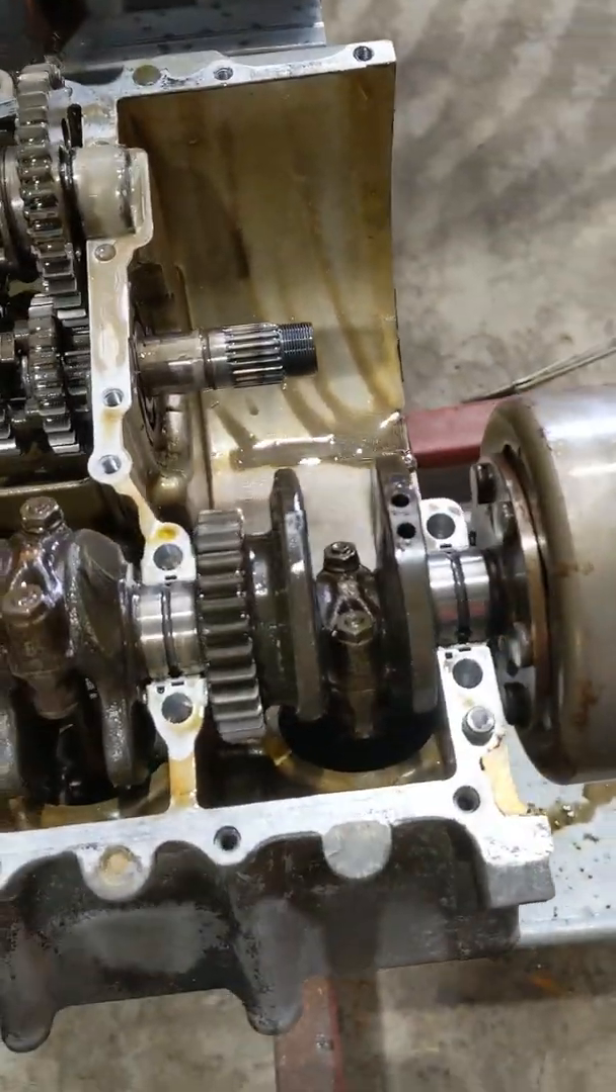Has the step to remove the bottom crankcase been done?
Yes.